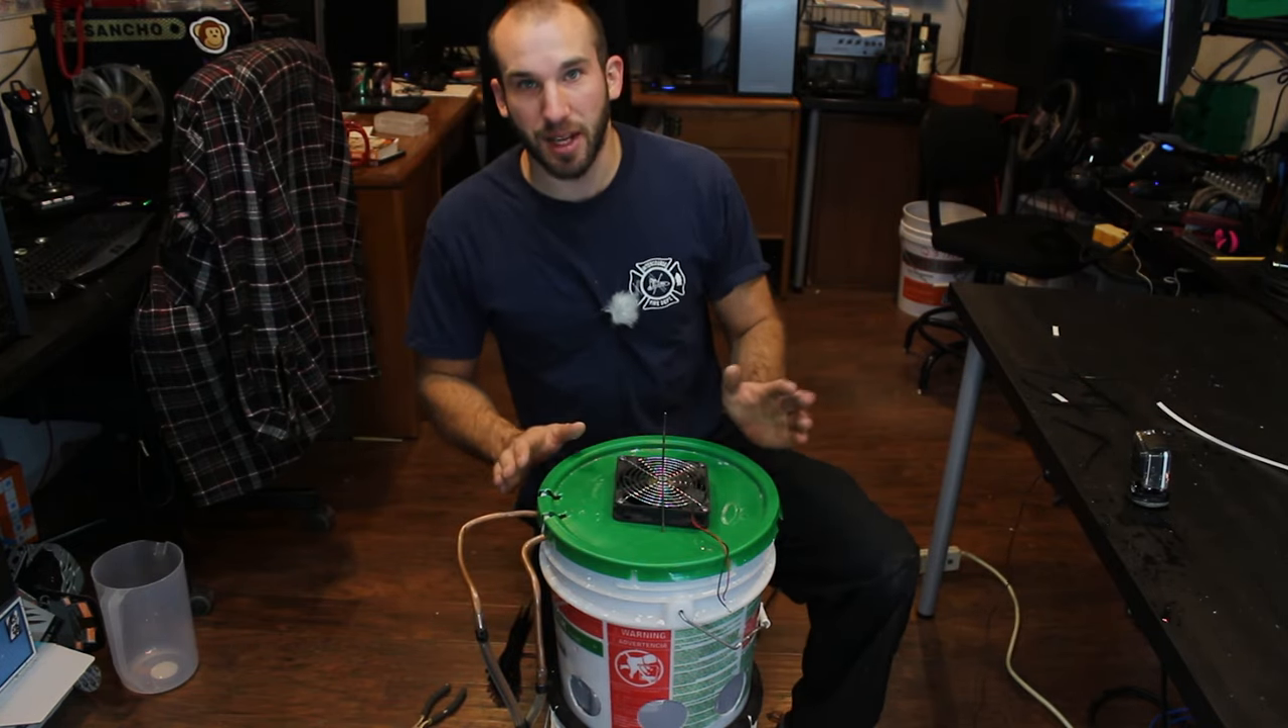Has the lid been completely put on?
Yes.